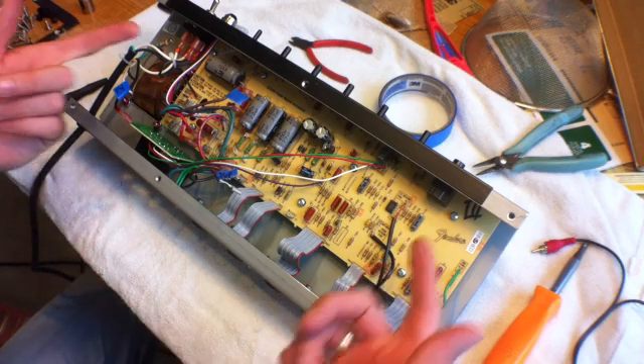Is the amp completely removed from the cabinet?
Yes.